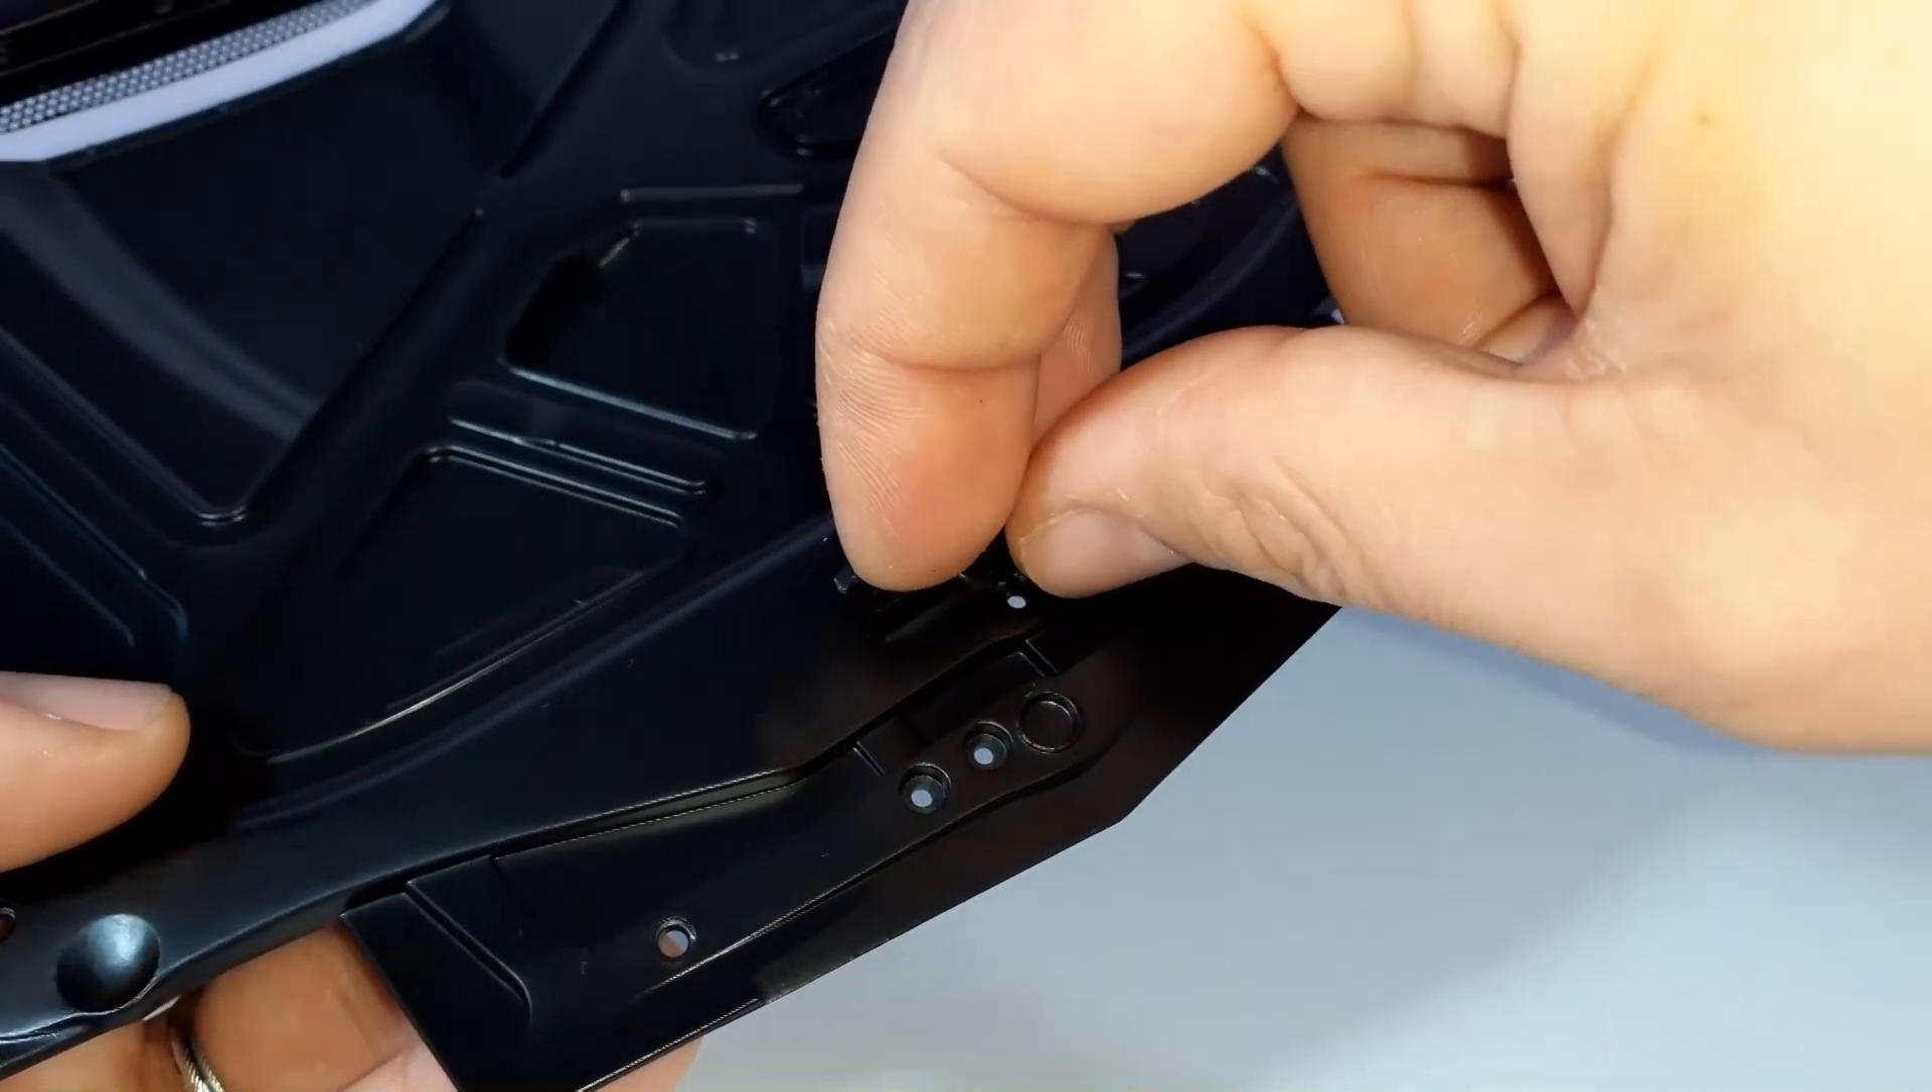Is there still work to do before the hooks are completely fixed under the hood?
Yes.